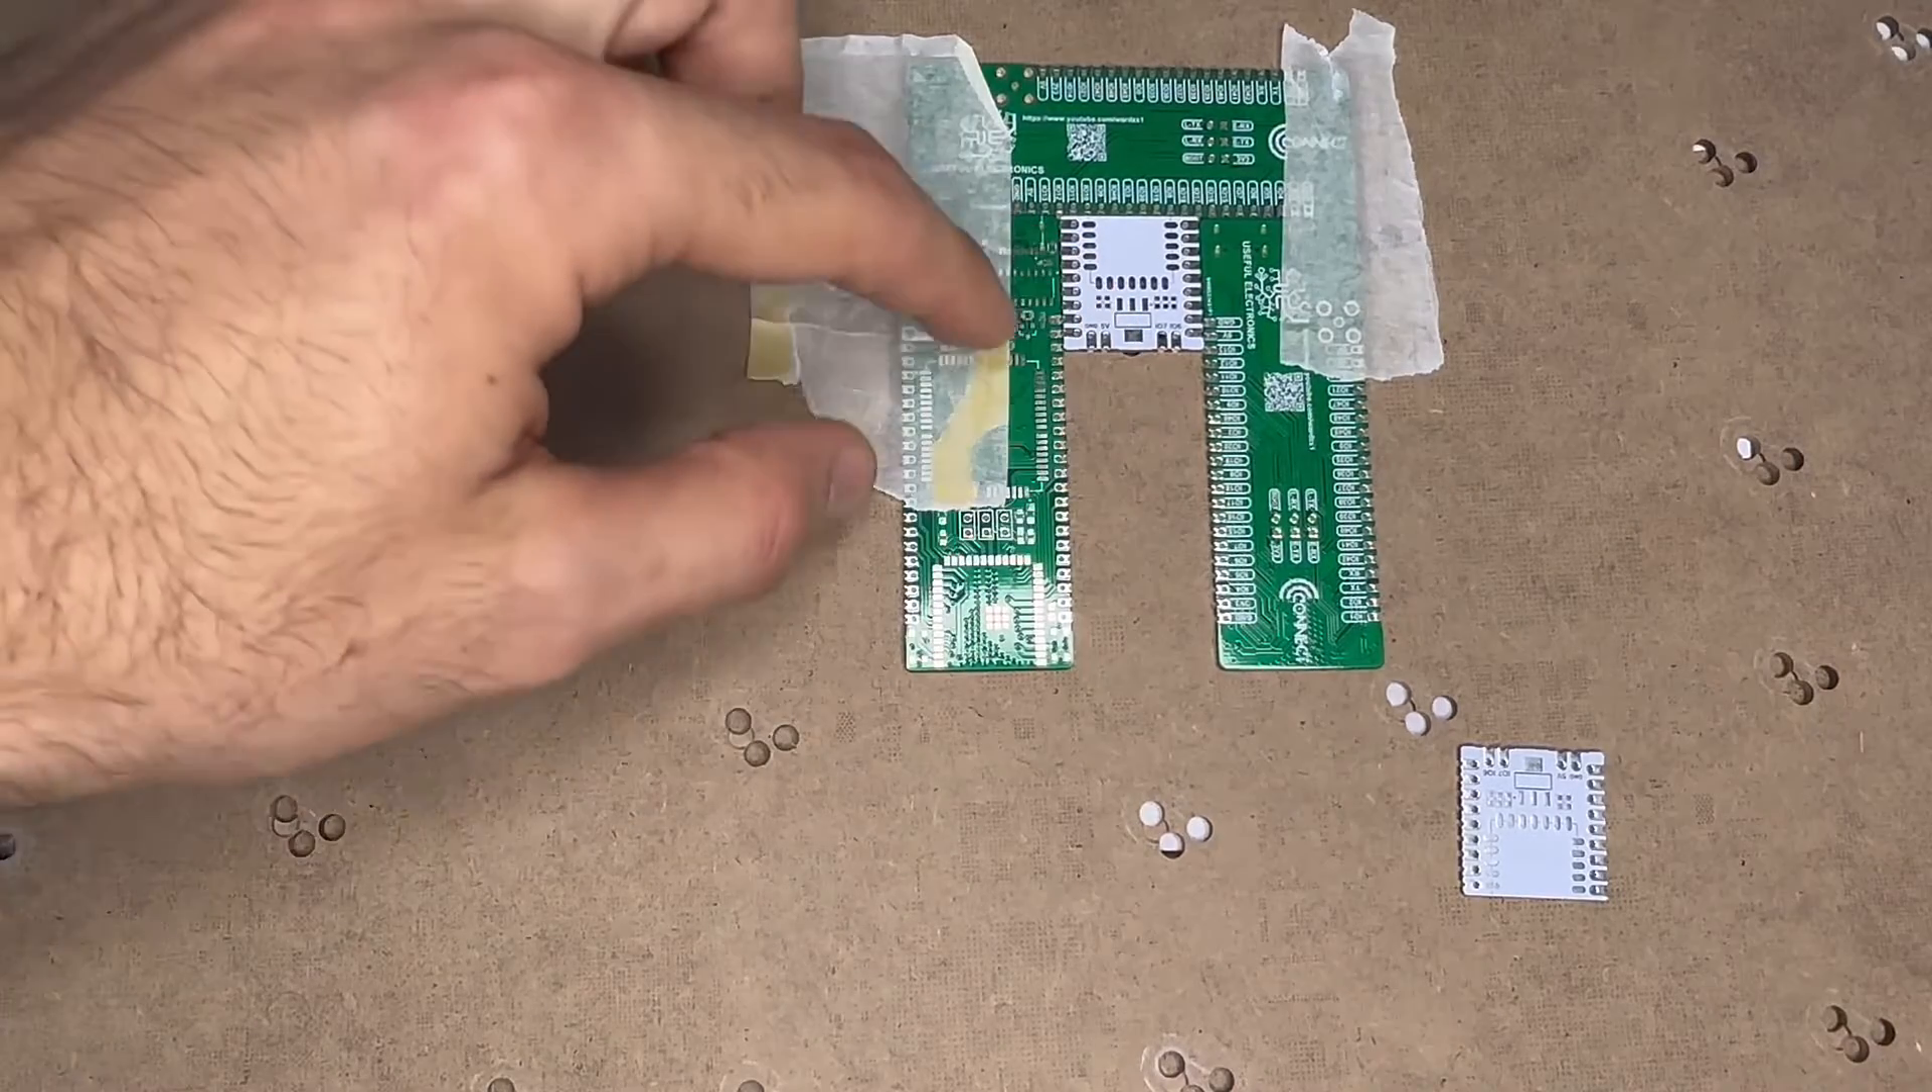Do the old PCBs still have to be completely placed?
No.